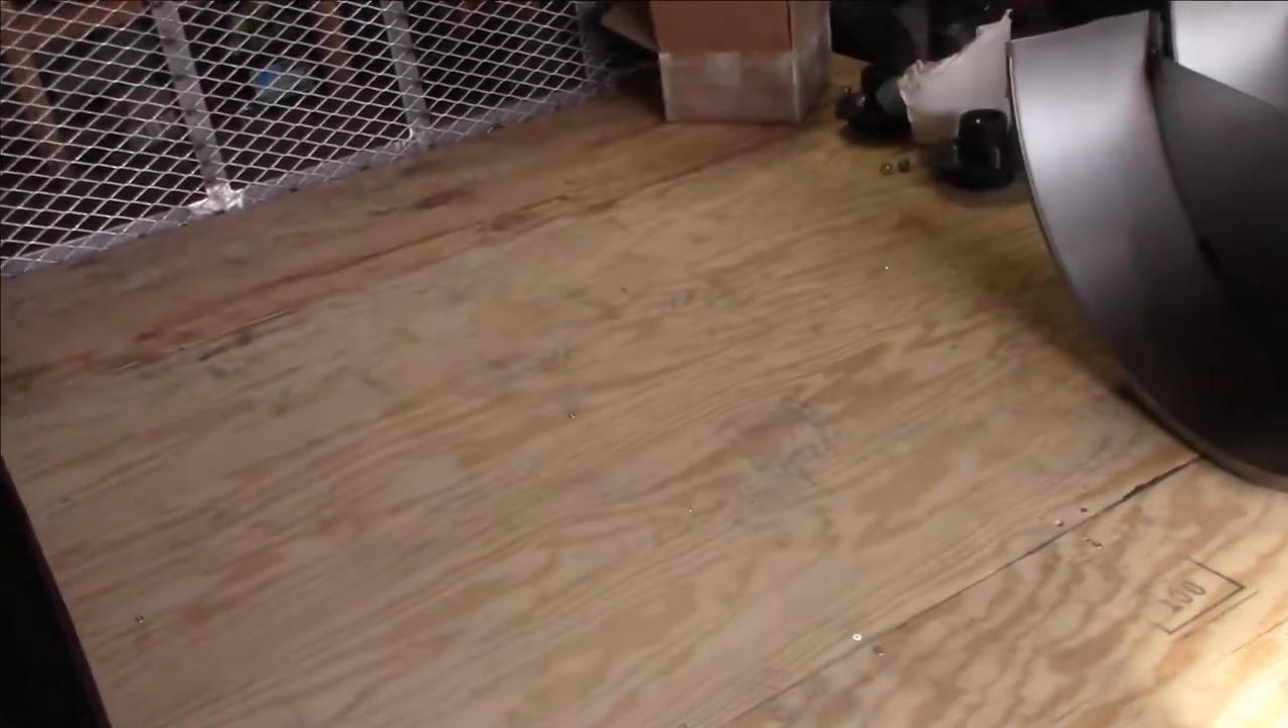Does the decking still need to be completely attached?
No.